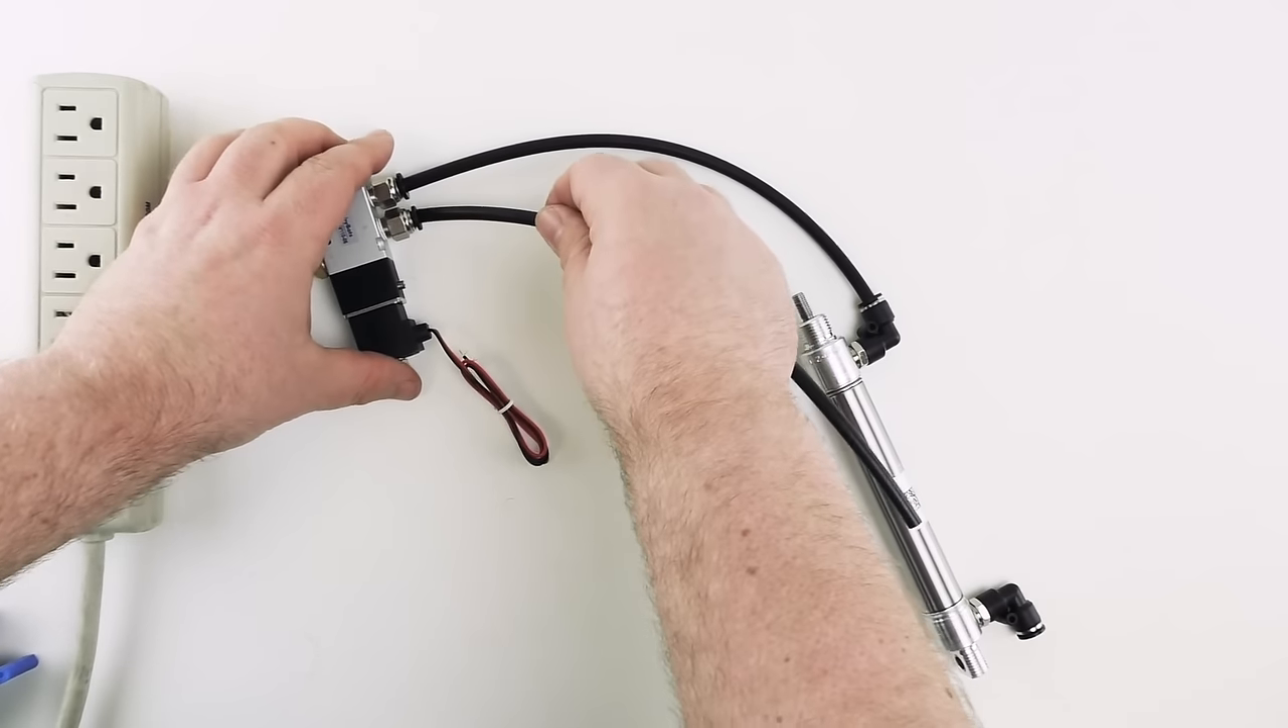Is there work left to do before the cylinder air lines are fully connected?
Yes.